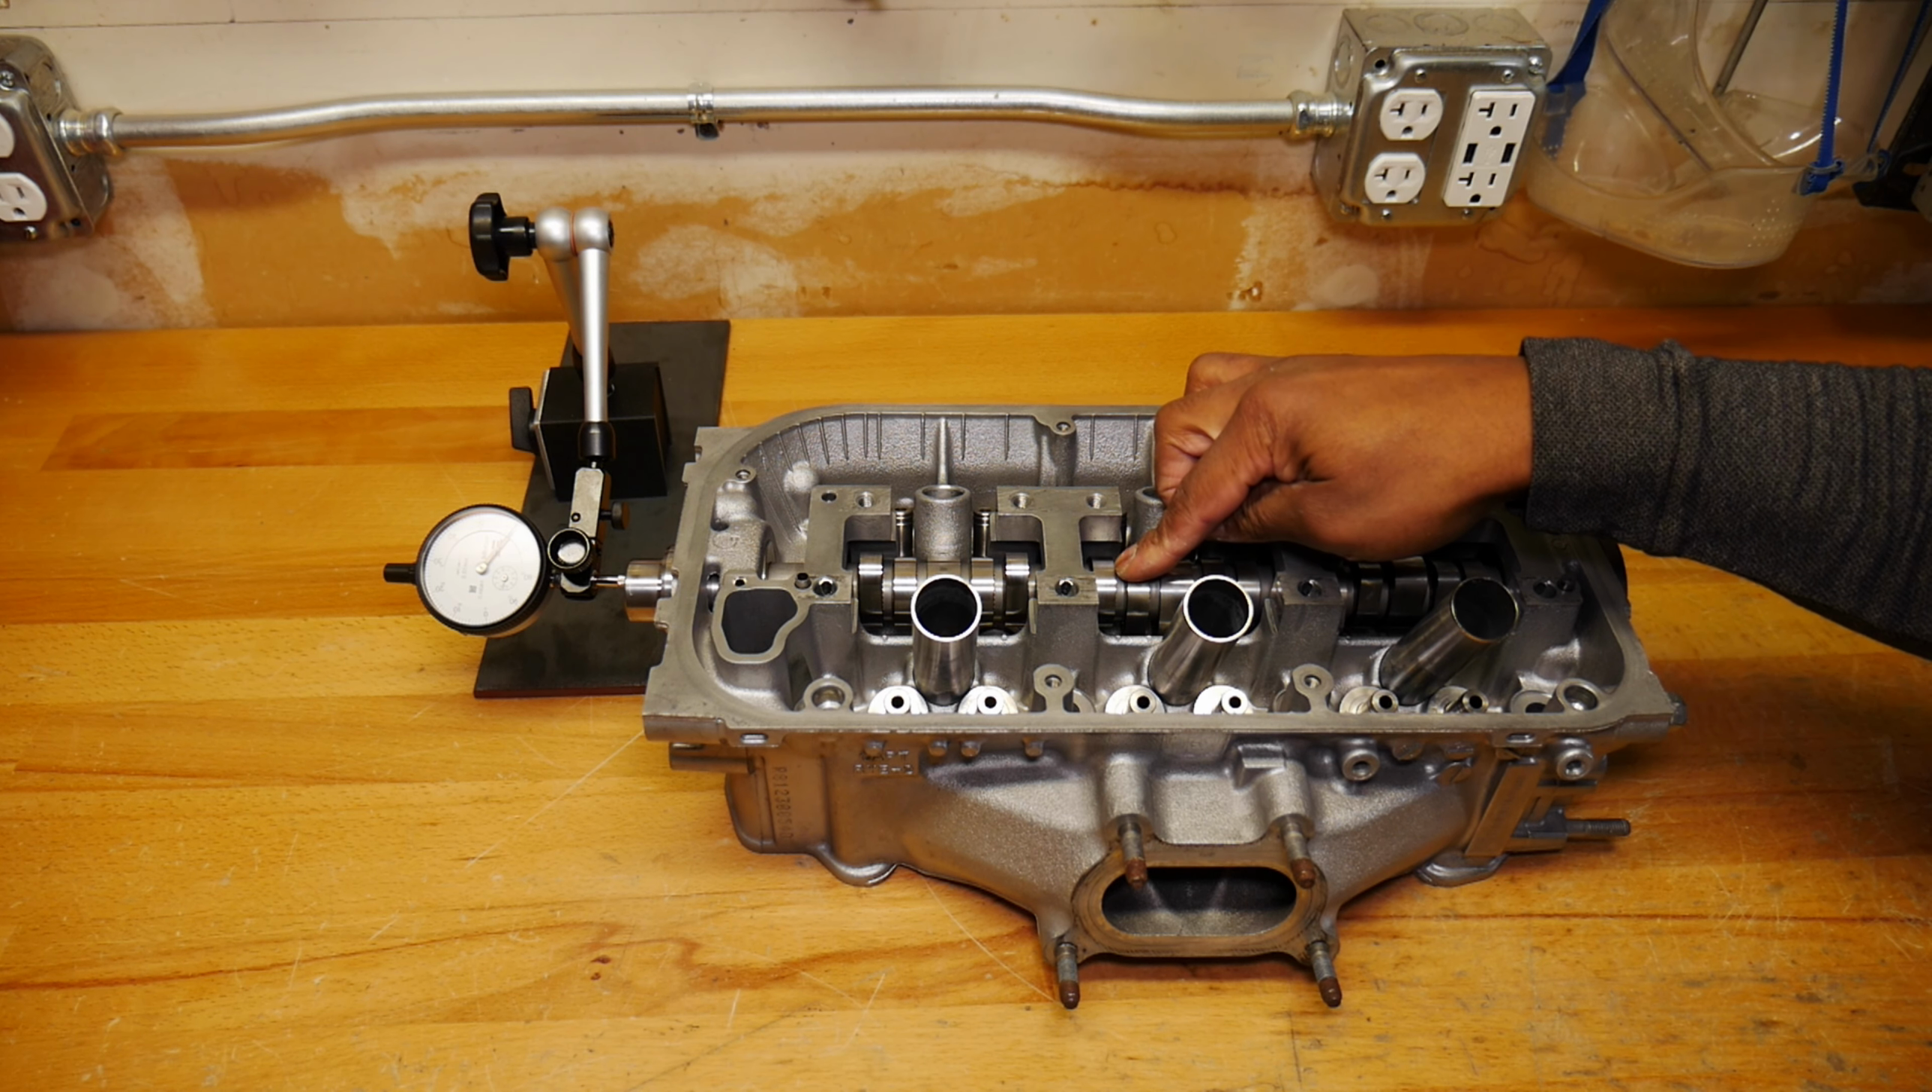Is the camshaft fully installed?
Yes.